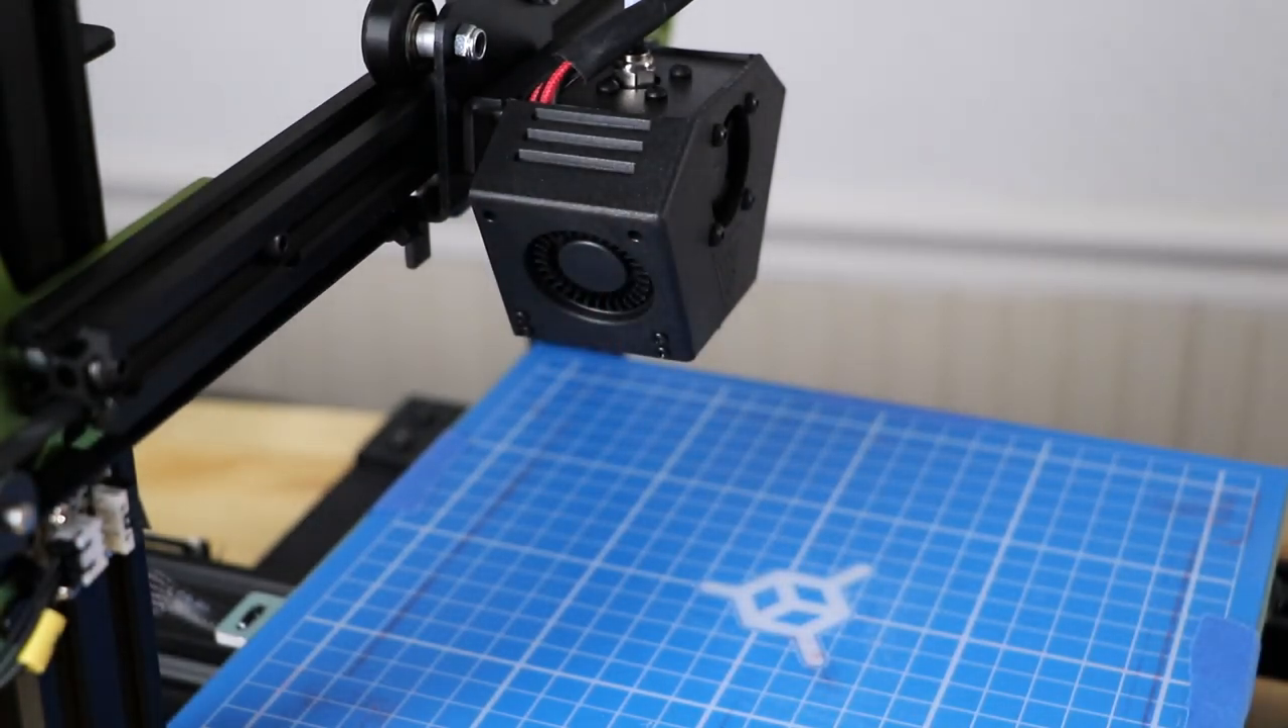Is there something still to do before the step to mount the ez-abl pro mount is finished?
Yes.